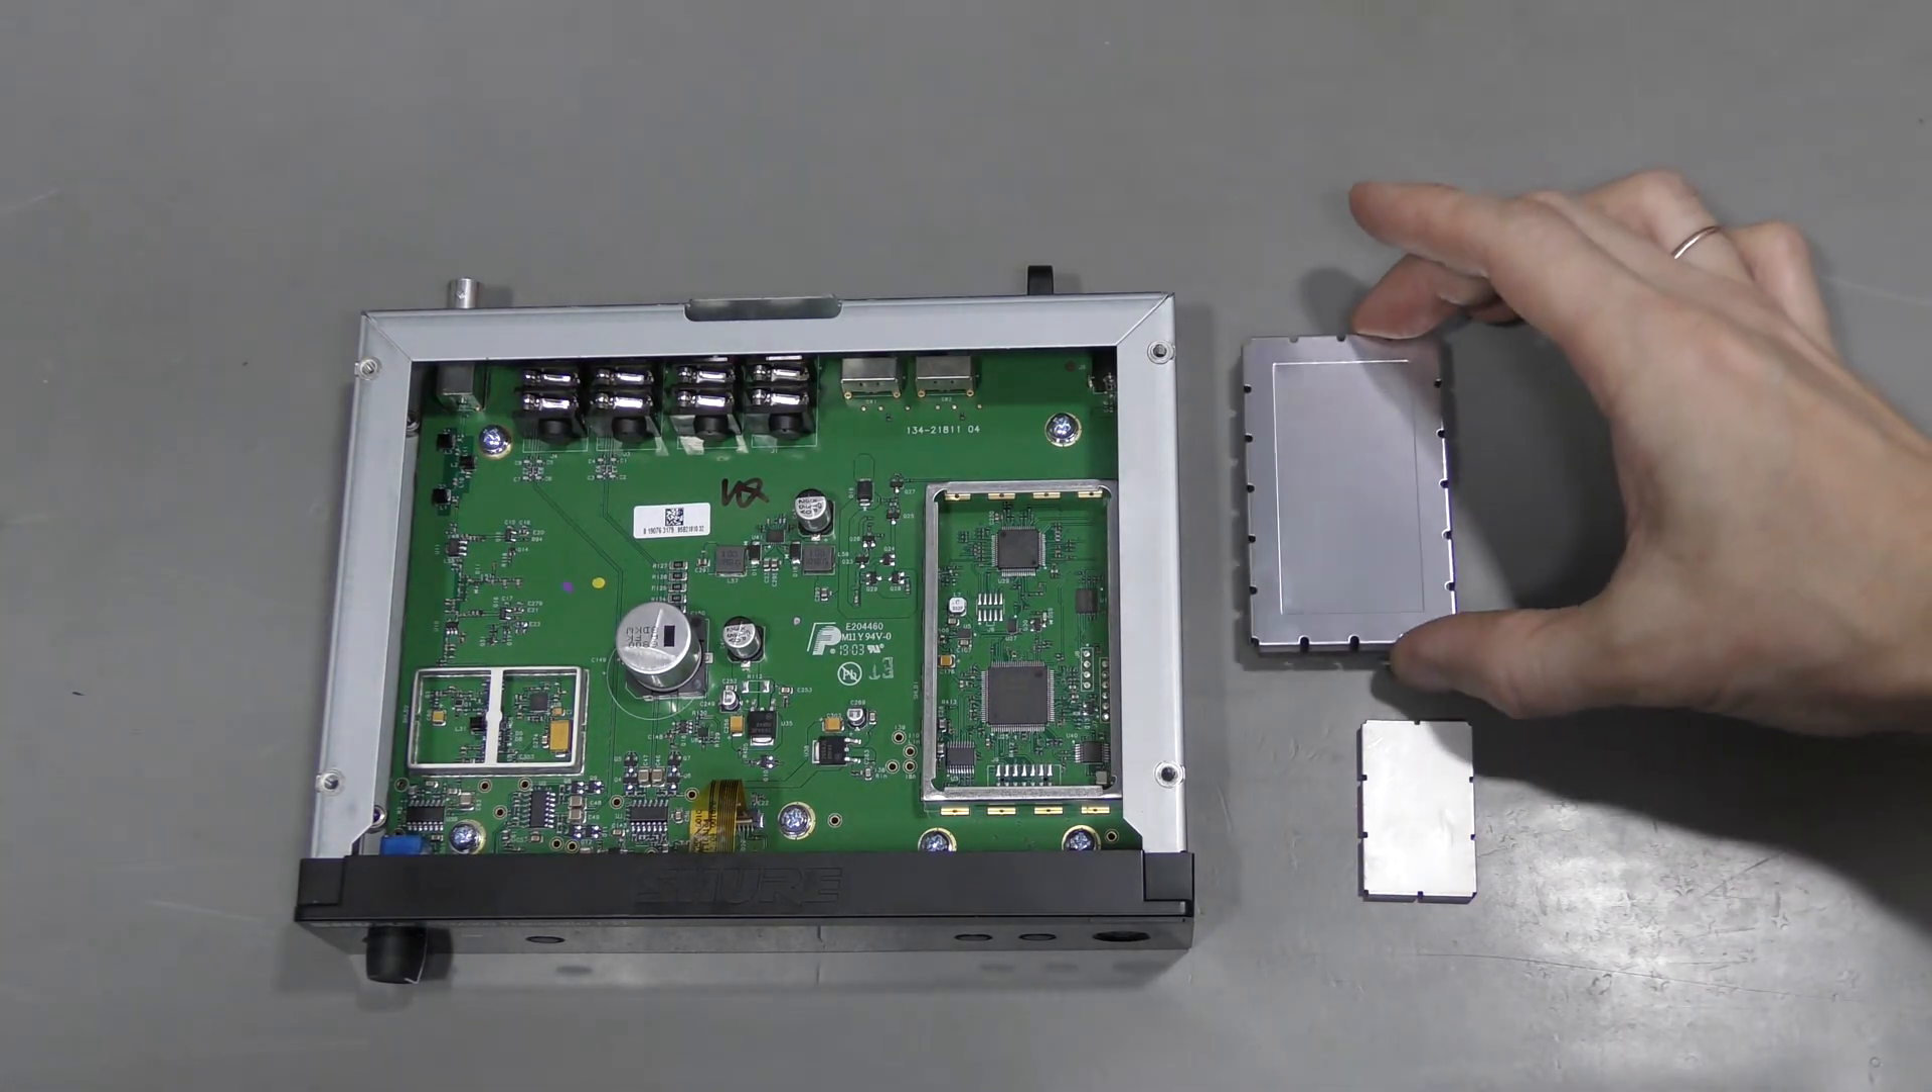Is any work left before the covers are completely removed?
No.